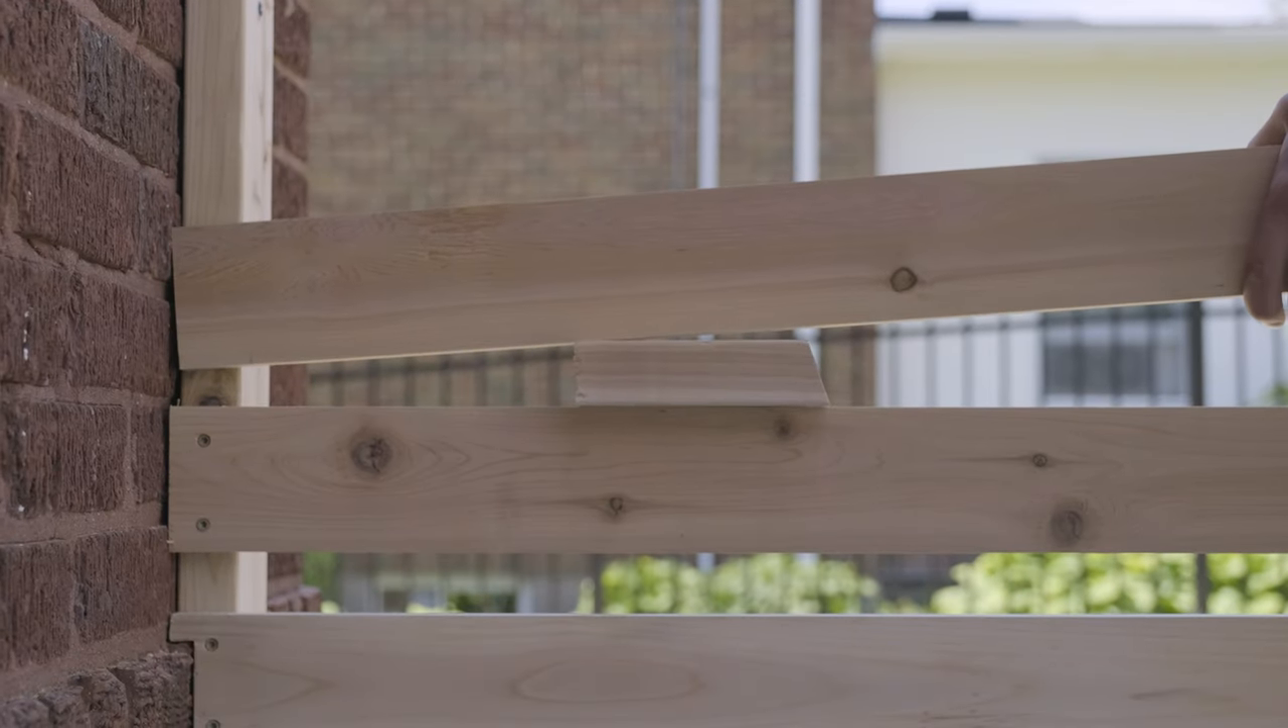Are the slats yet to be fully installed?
Yes.